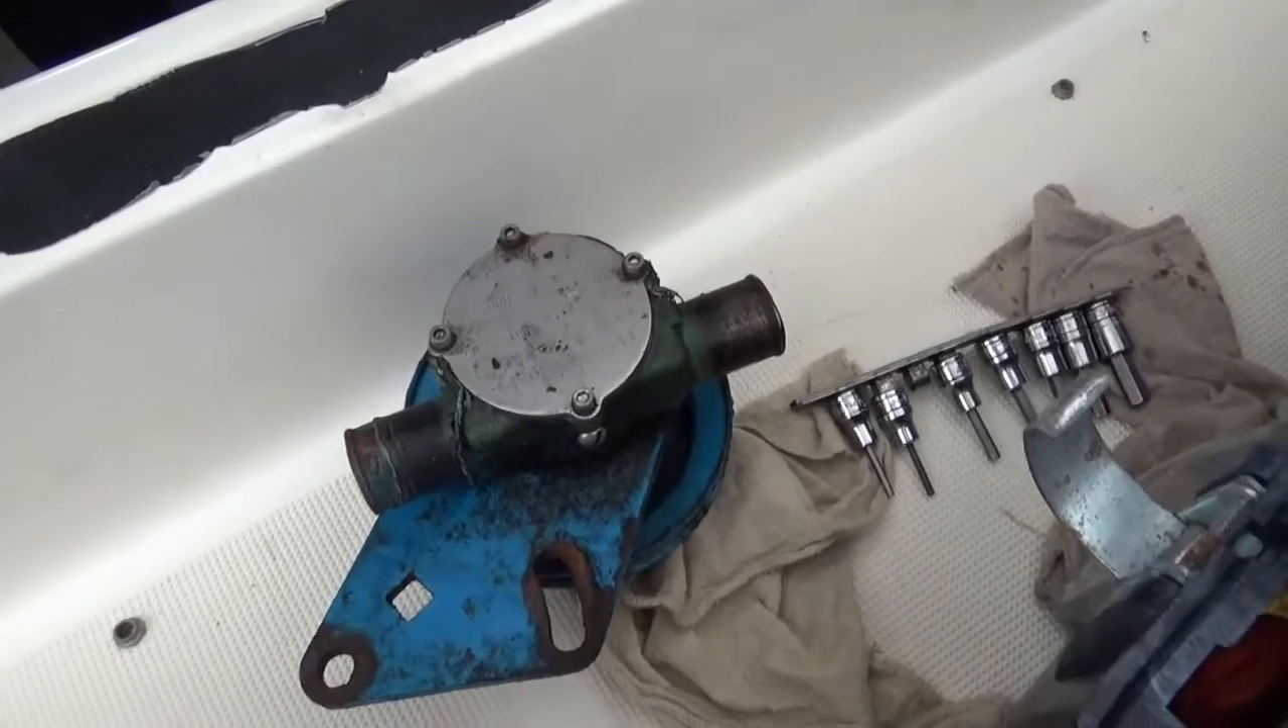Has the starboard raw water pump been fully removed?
Yes.